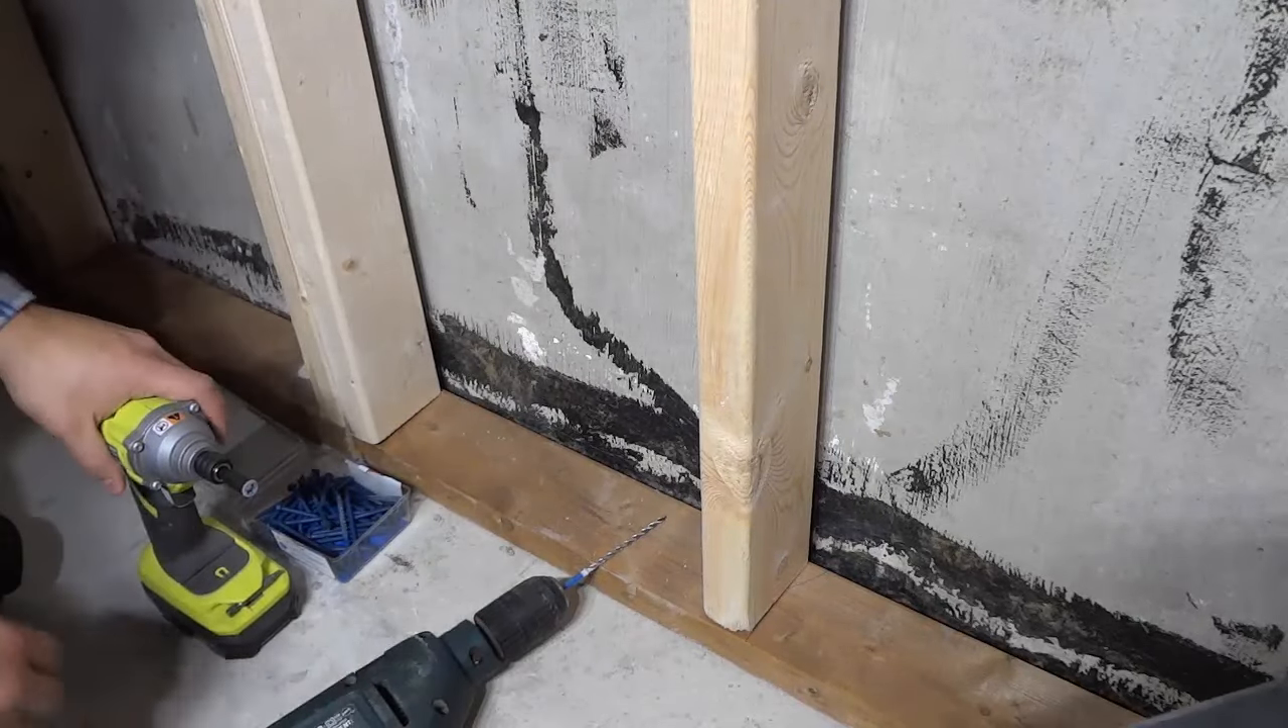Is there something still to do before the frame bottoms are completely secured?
Yes.